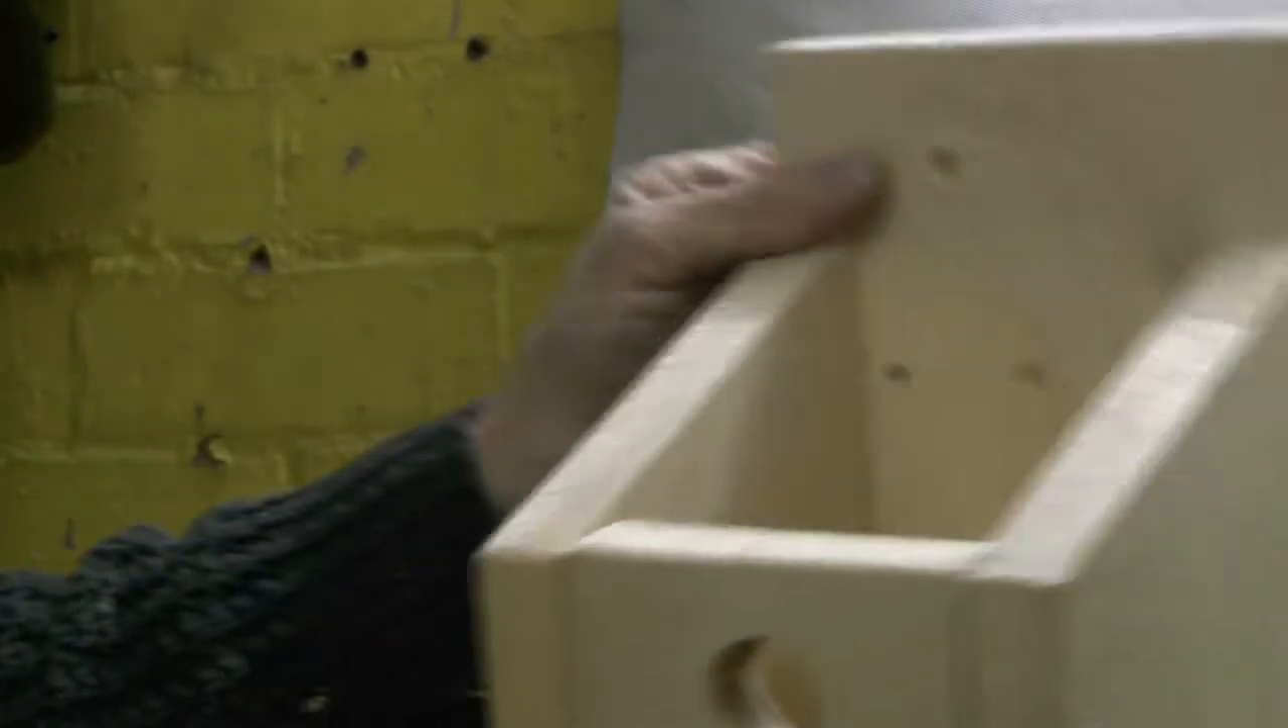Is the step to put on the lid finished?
No.